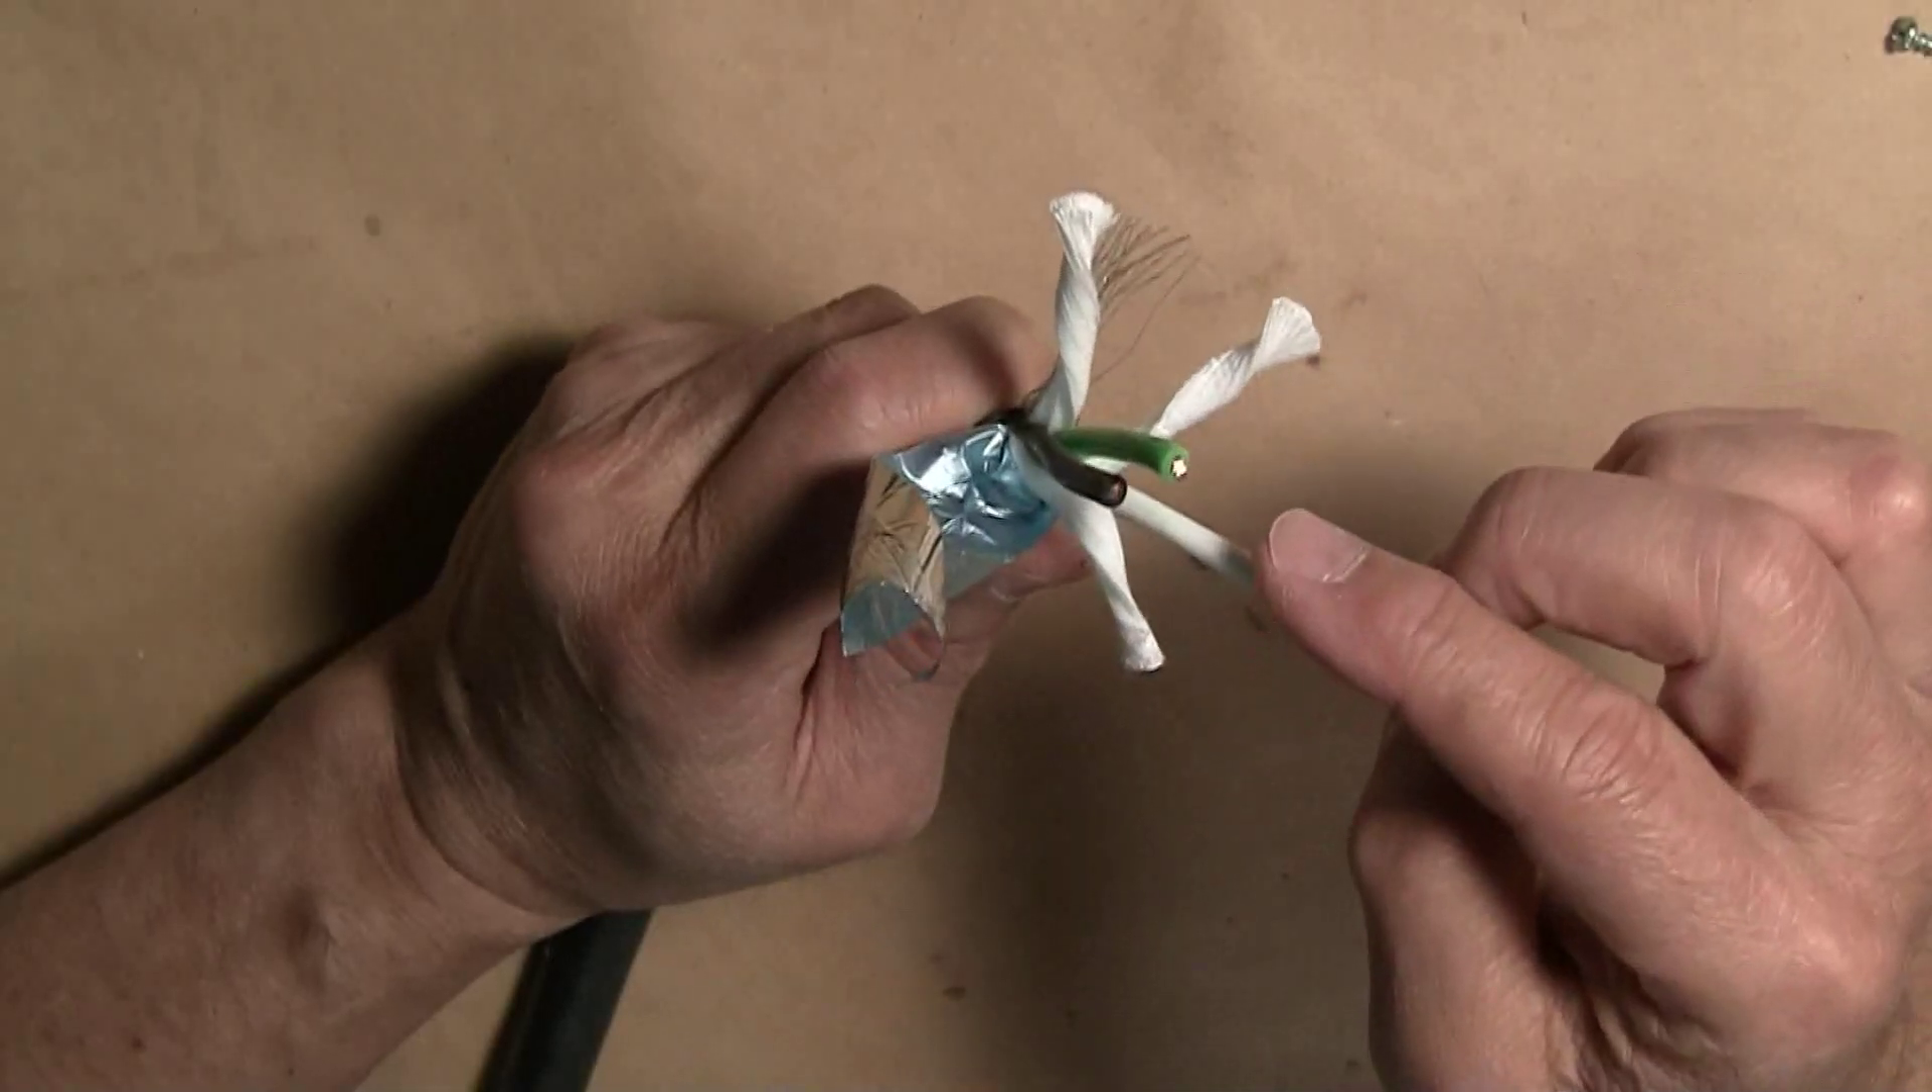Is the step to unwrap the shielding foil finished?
Yes.